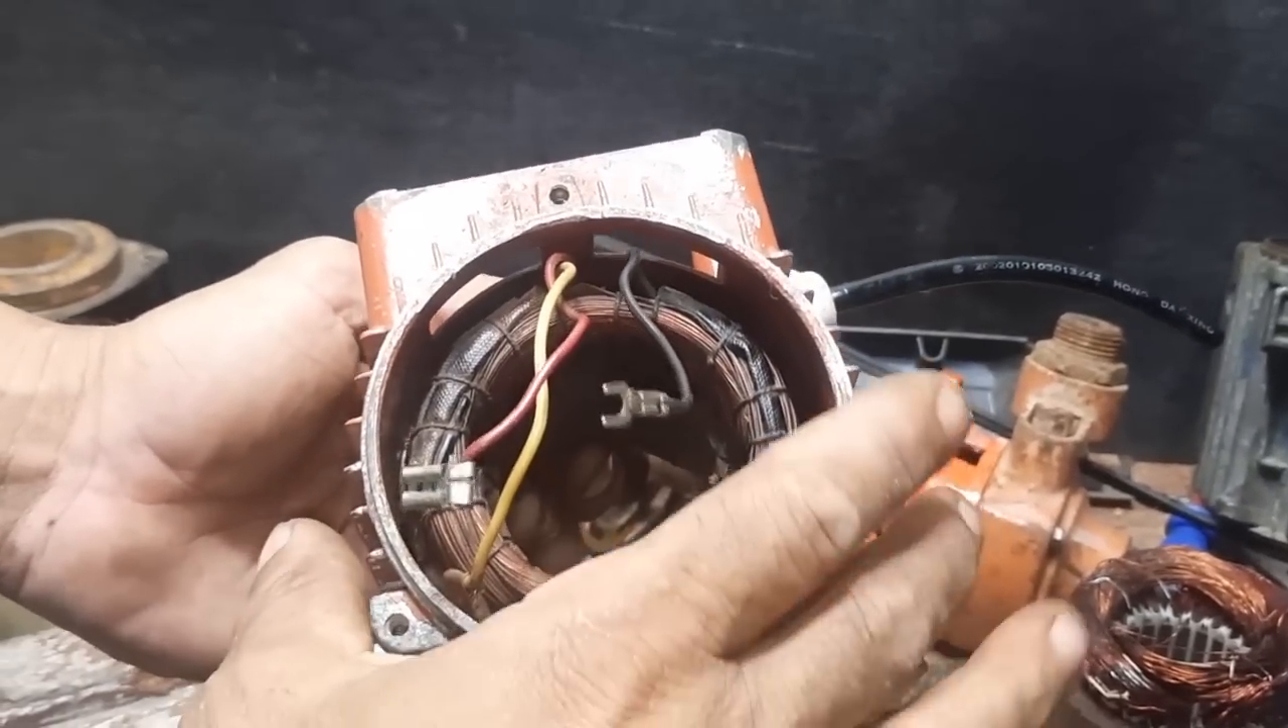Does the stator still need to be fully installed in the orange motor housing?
No.